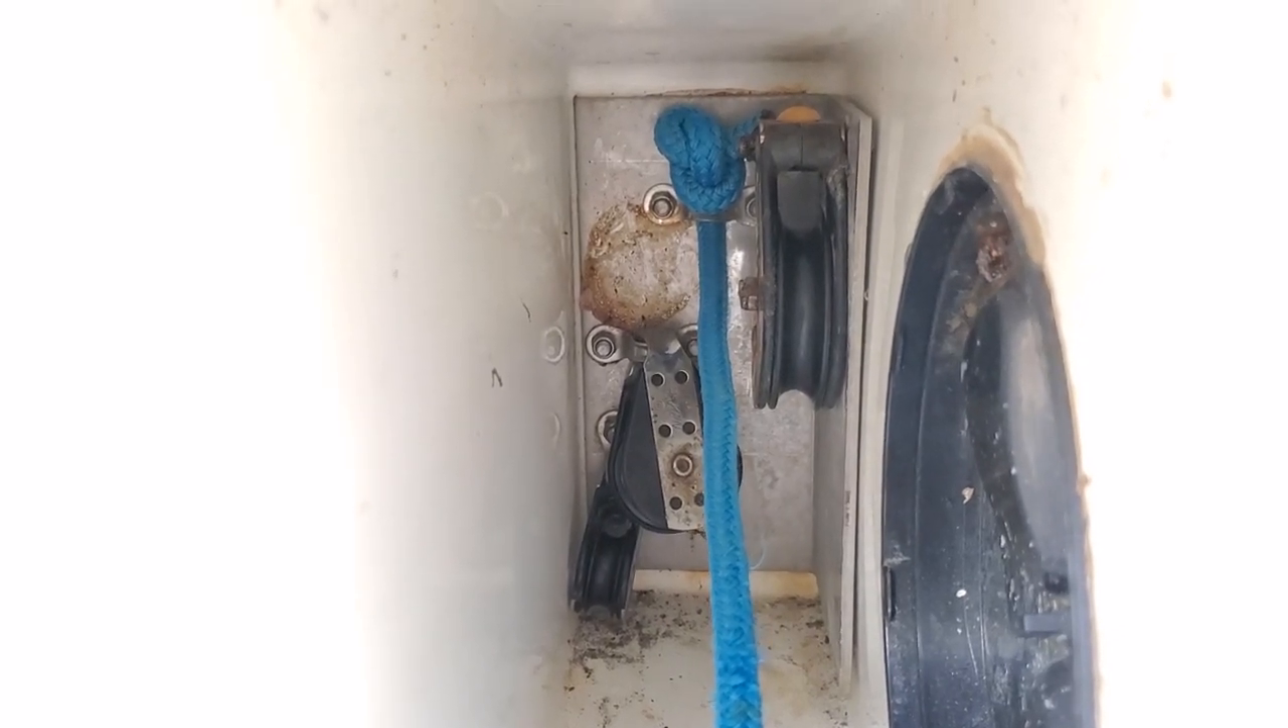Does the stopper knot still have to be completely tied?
No.